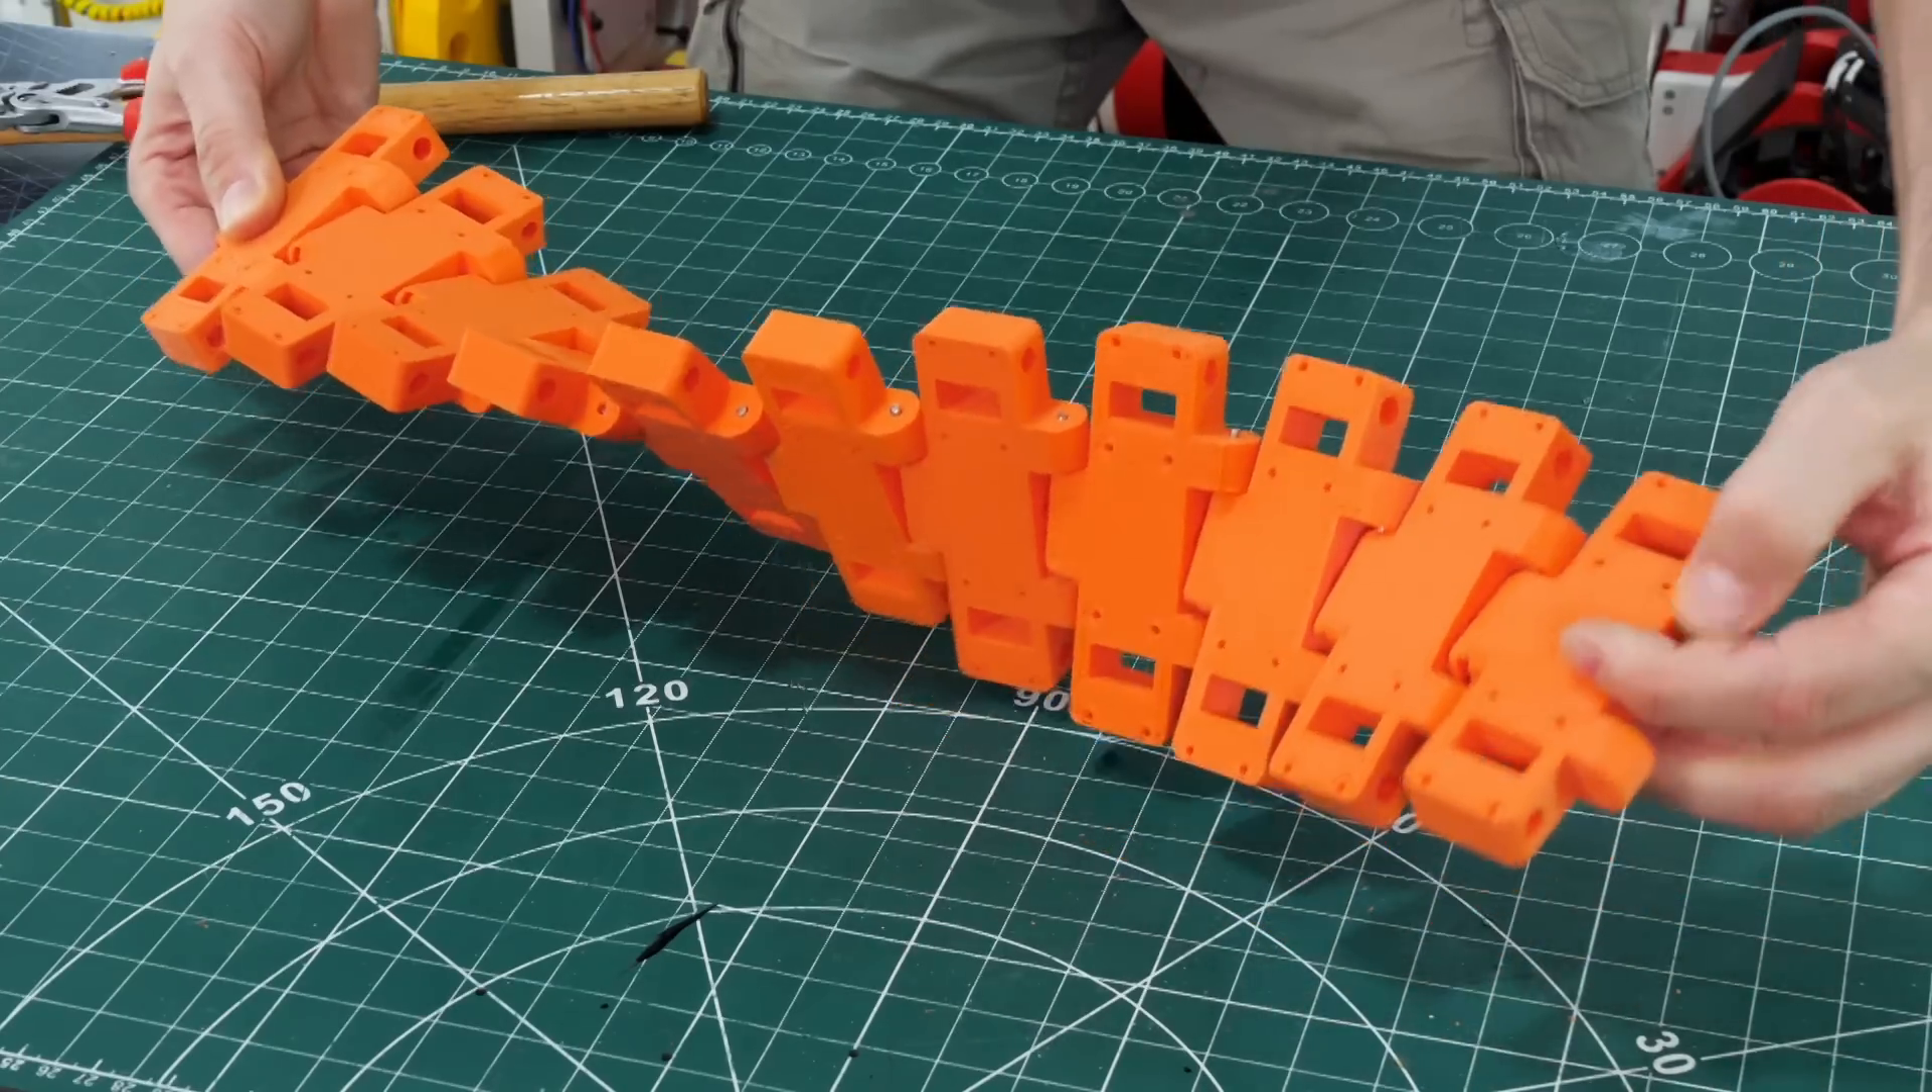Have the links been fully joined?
Yes.